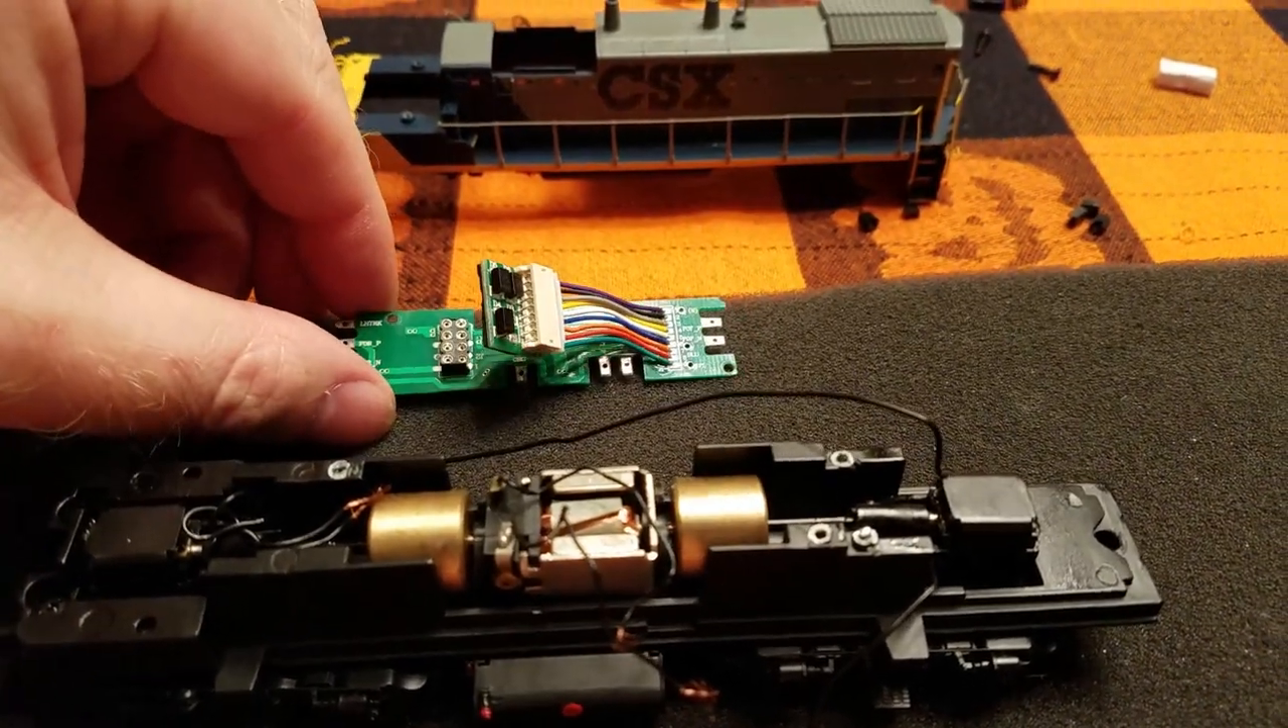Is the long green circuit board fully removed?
Yes.